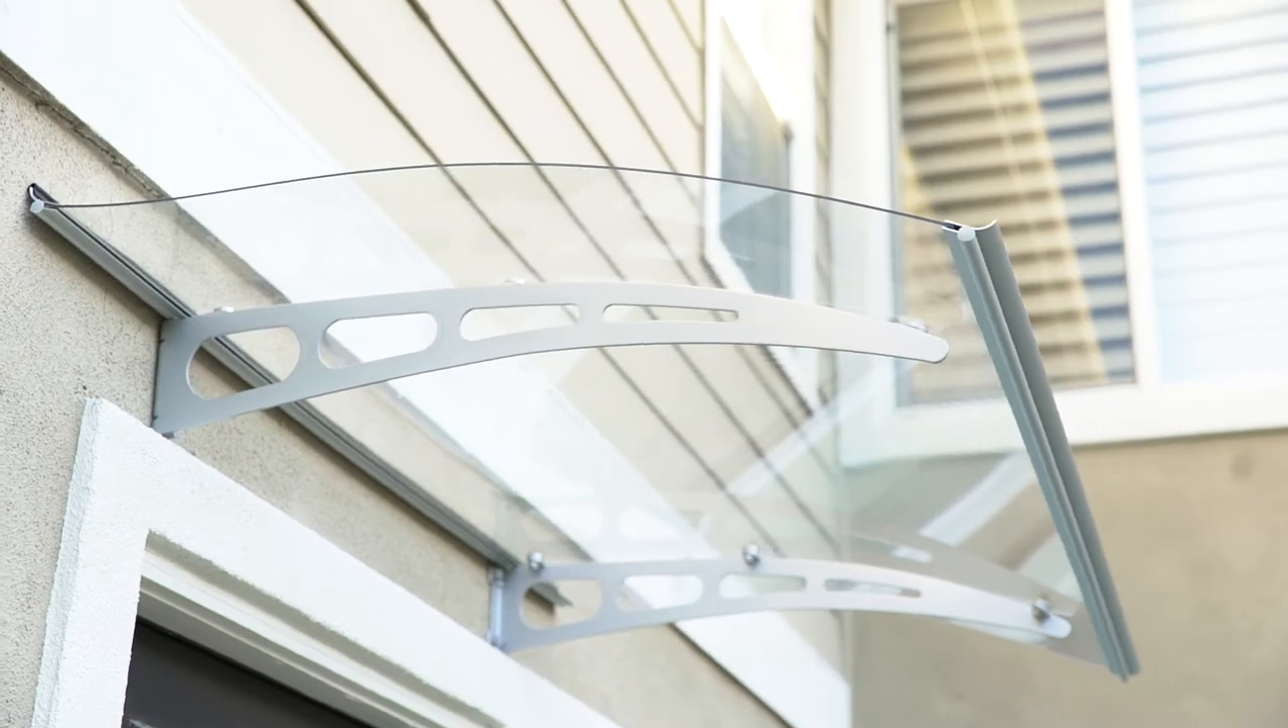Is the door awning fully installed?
Yes.